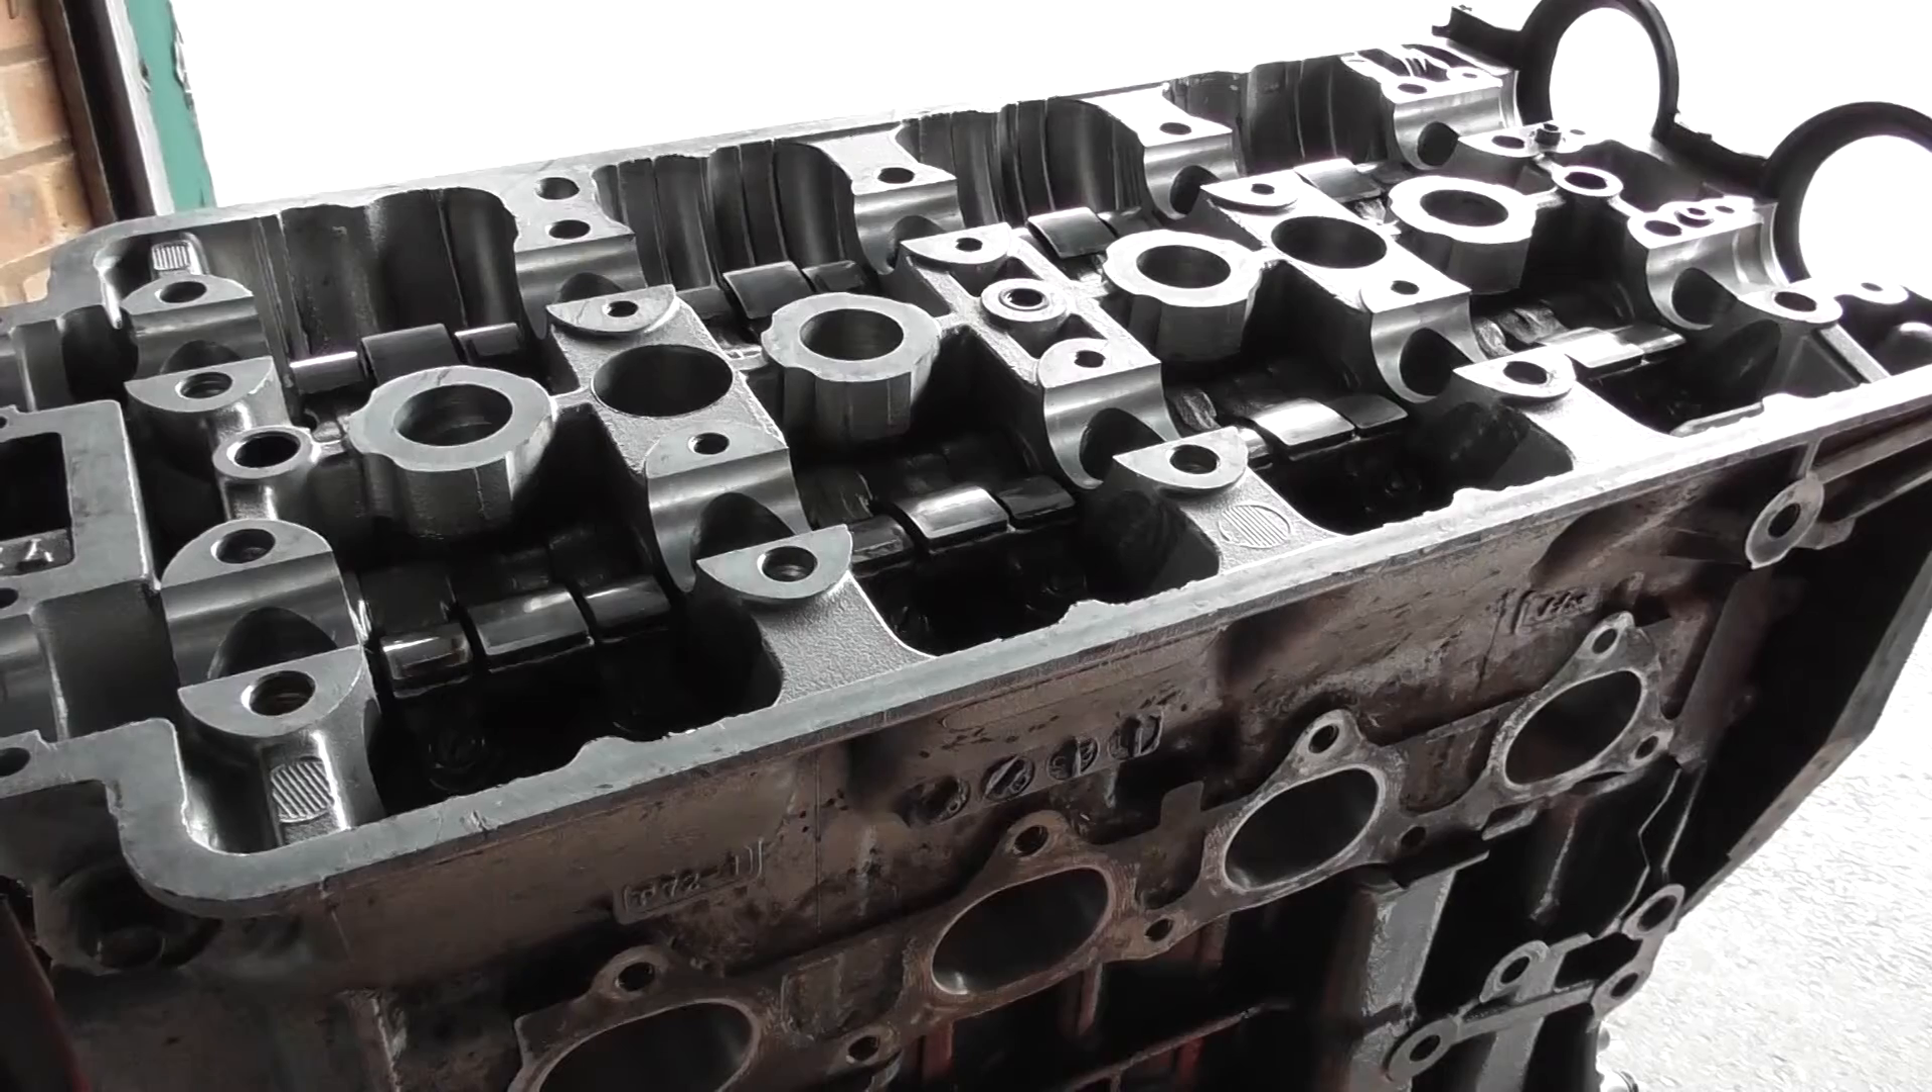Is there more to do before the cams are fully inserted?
Yes.